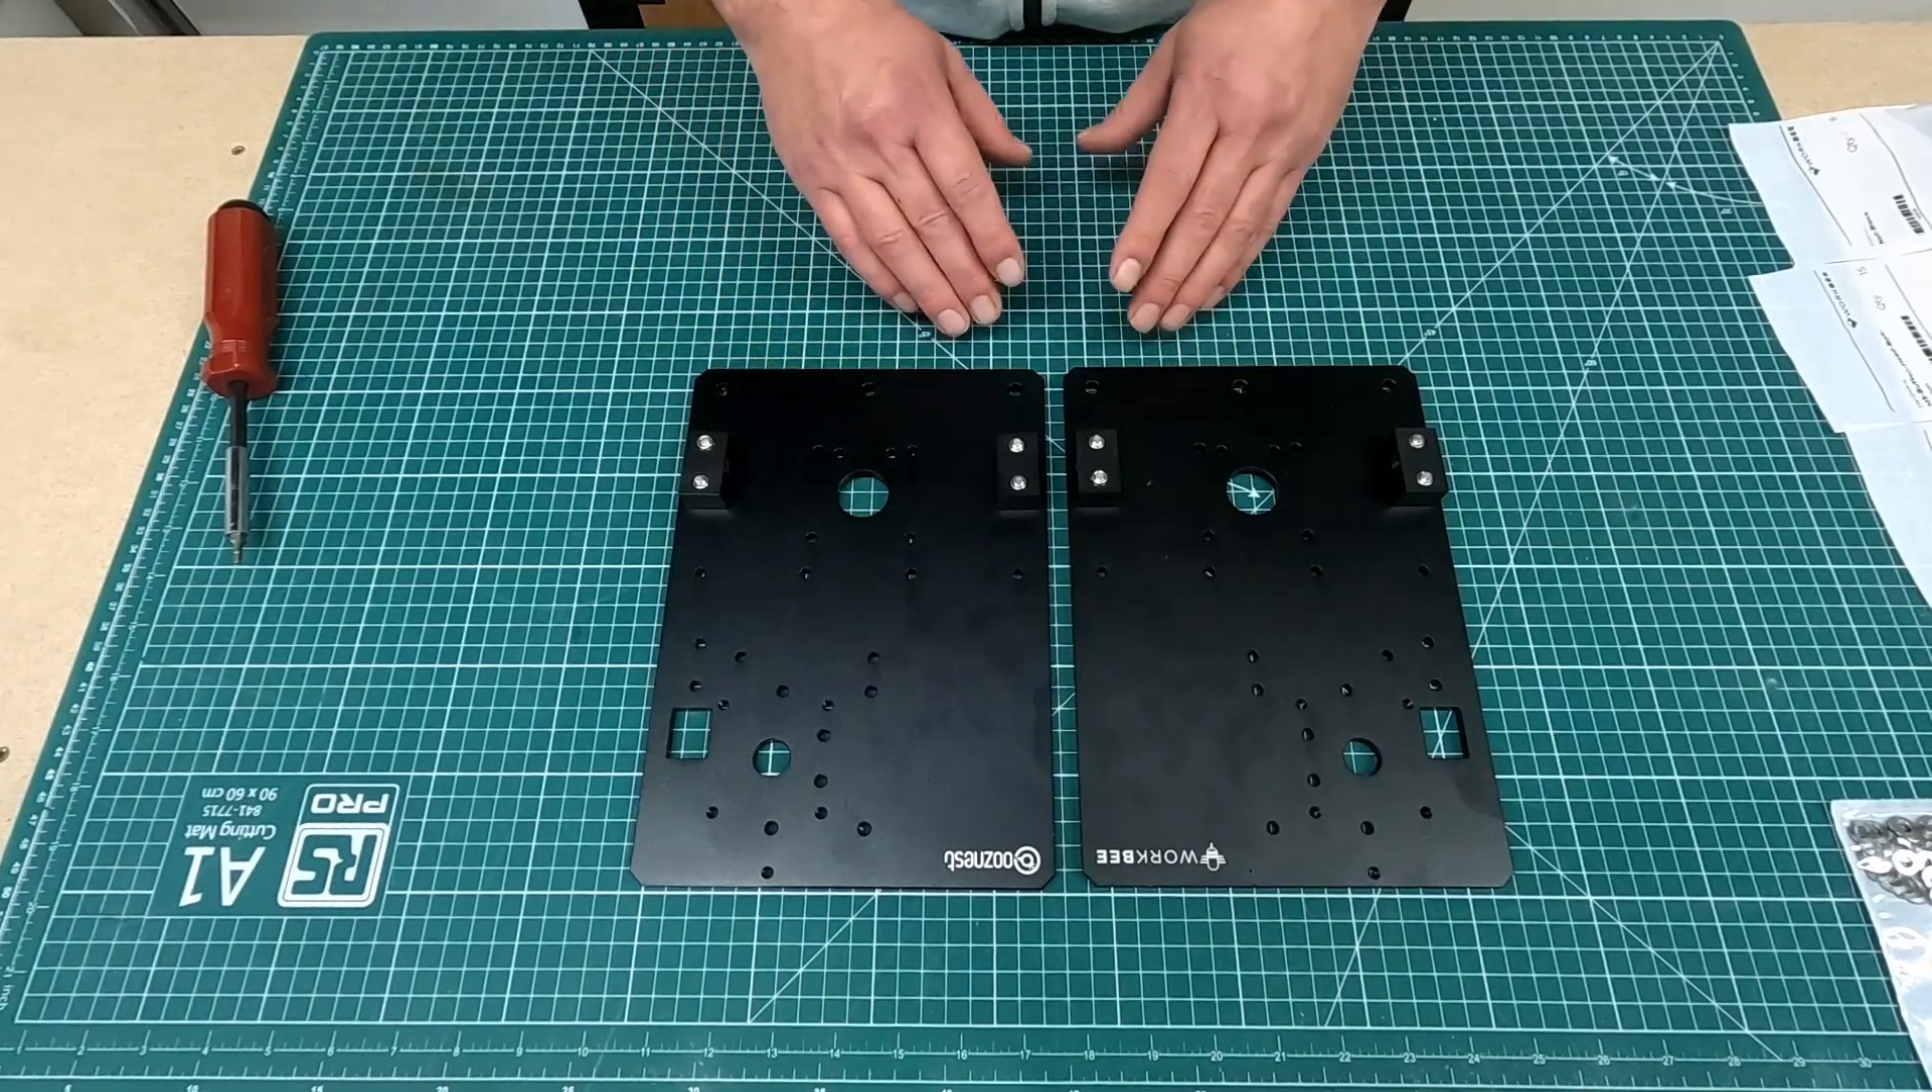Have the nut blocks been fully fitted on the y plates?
Yes.